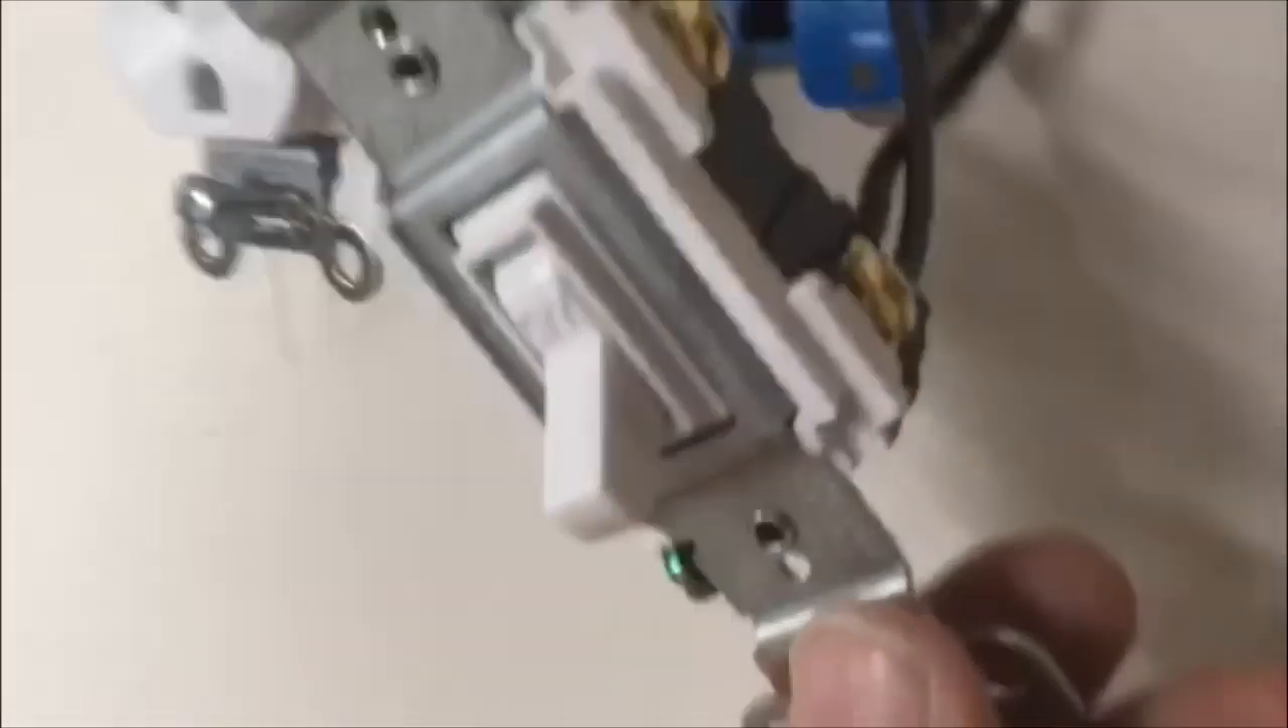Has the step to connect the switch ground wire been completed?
No.